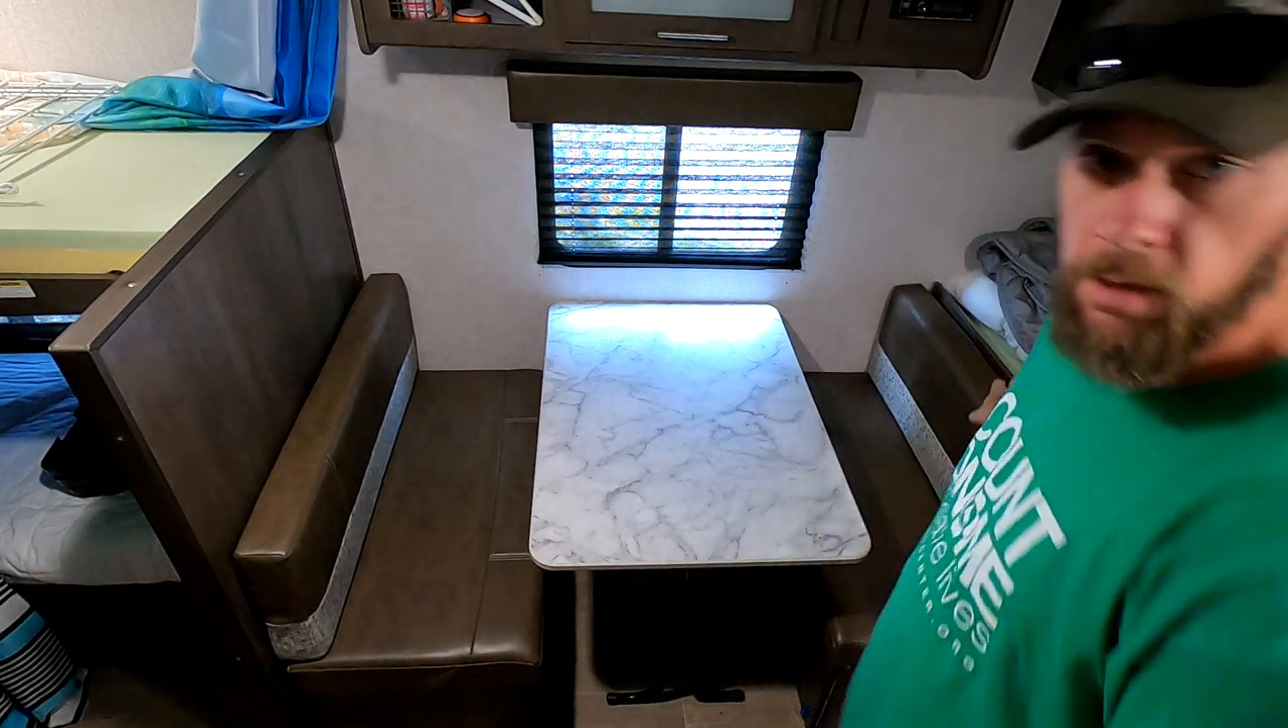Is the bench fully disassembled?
No.